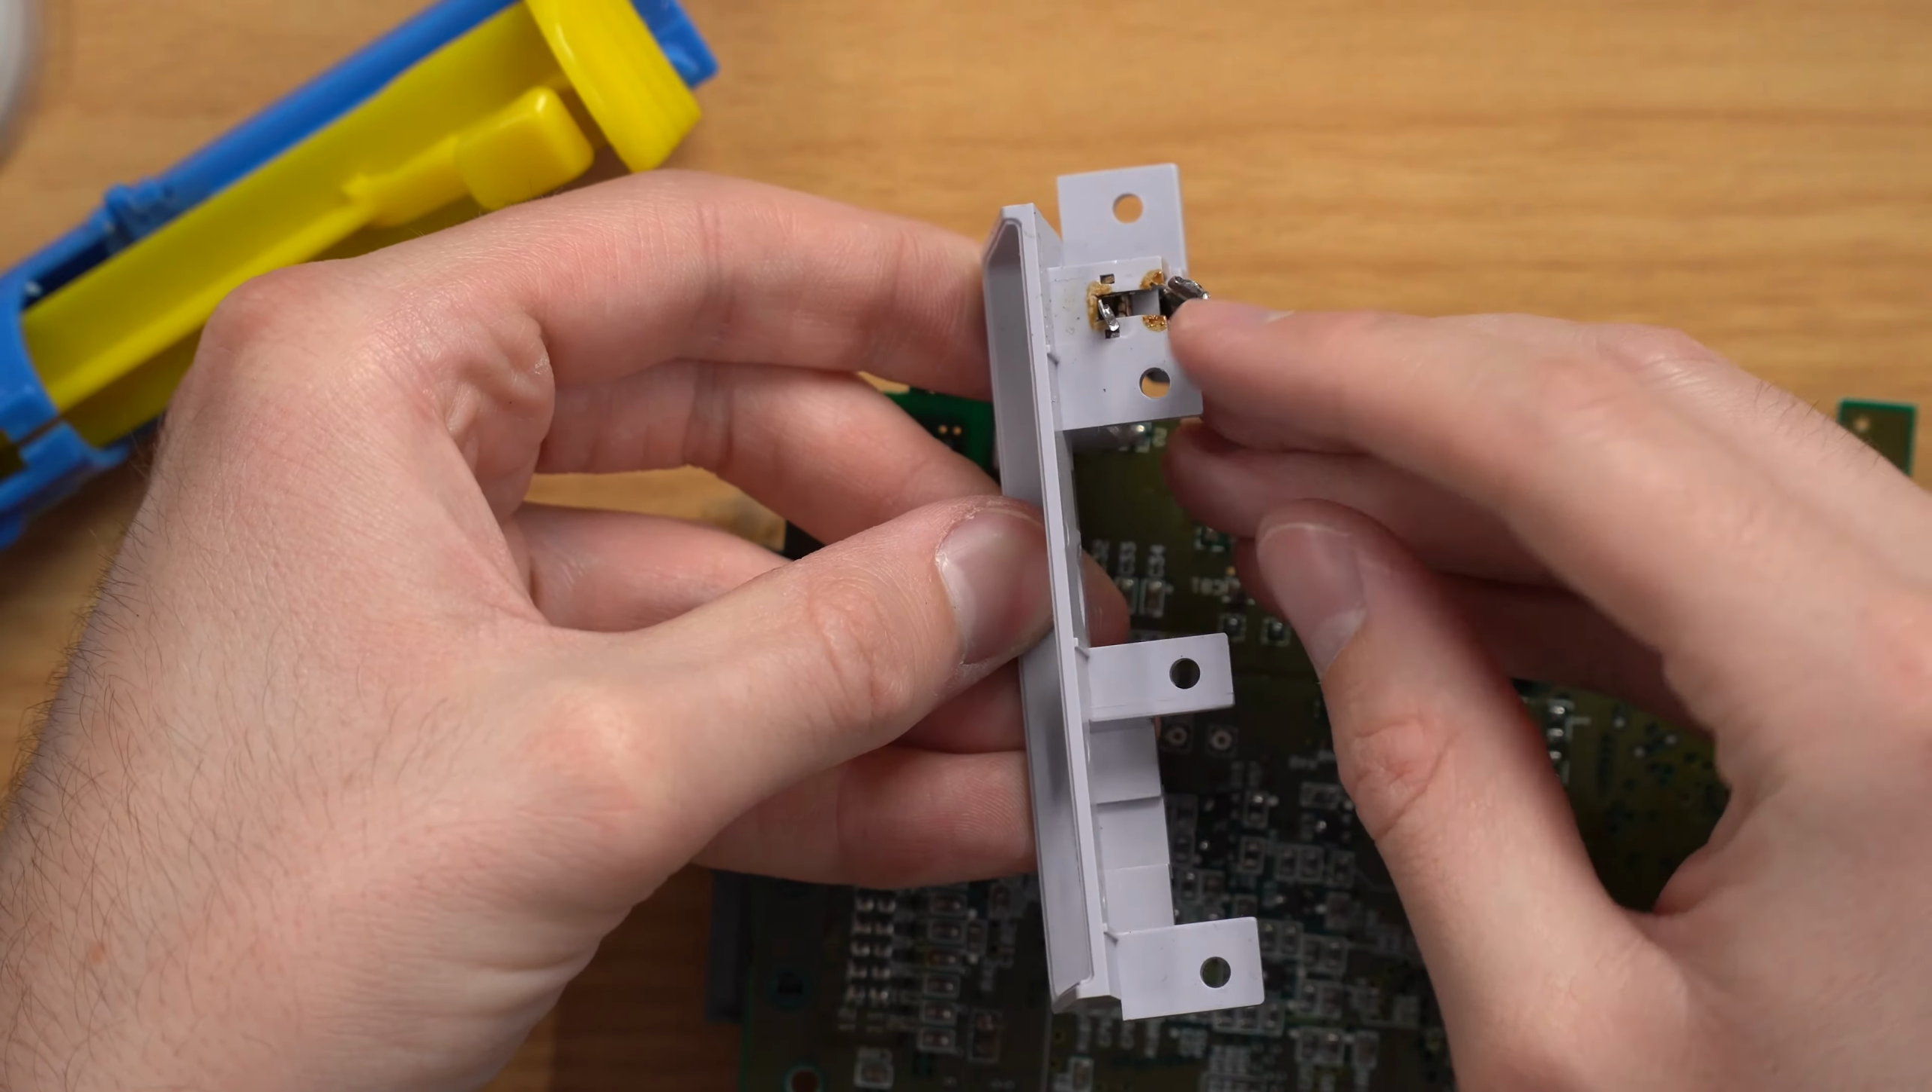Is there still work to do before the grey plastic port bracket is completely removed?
No.